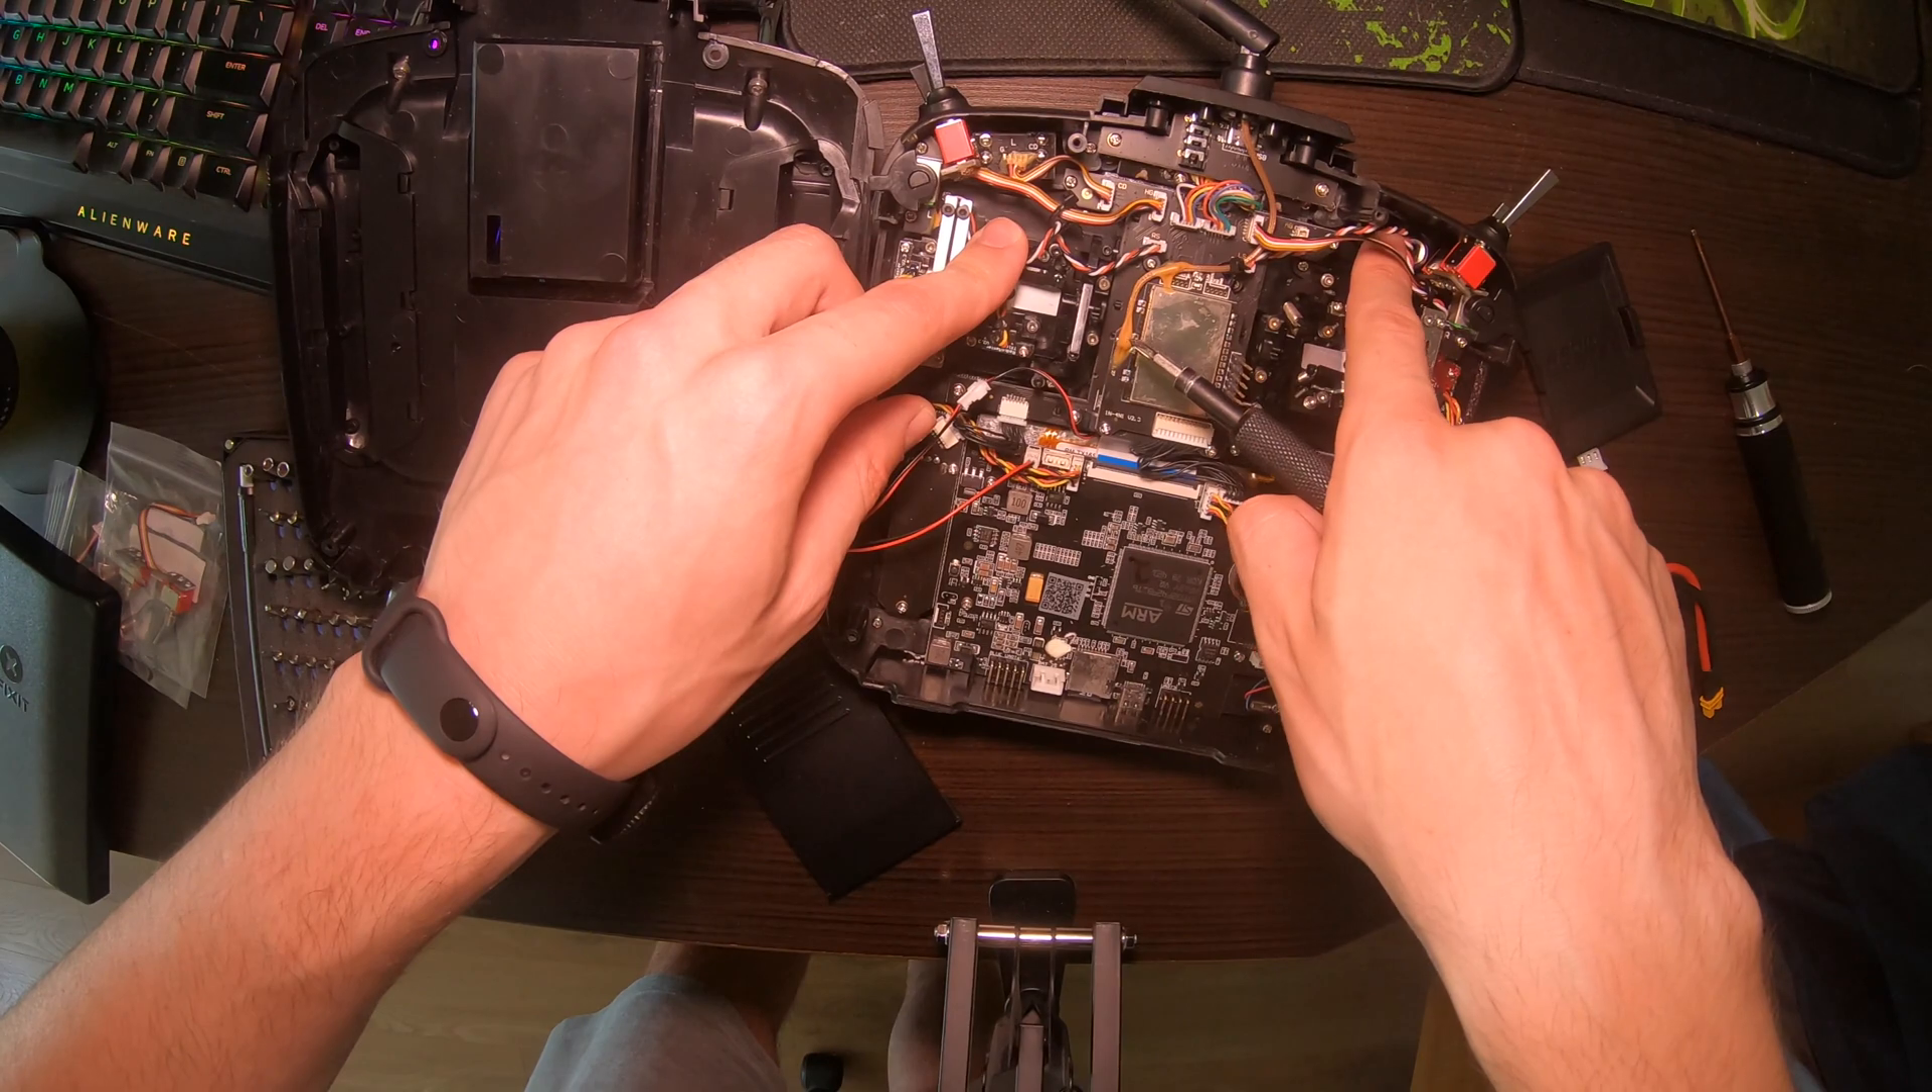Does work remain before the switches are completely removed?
Yes.